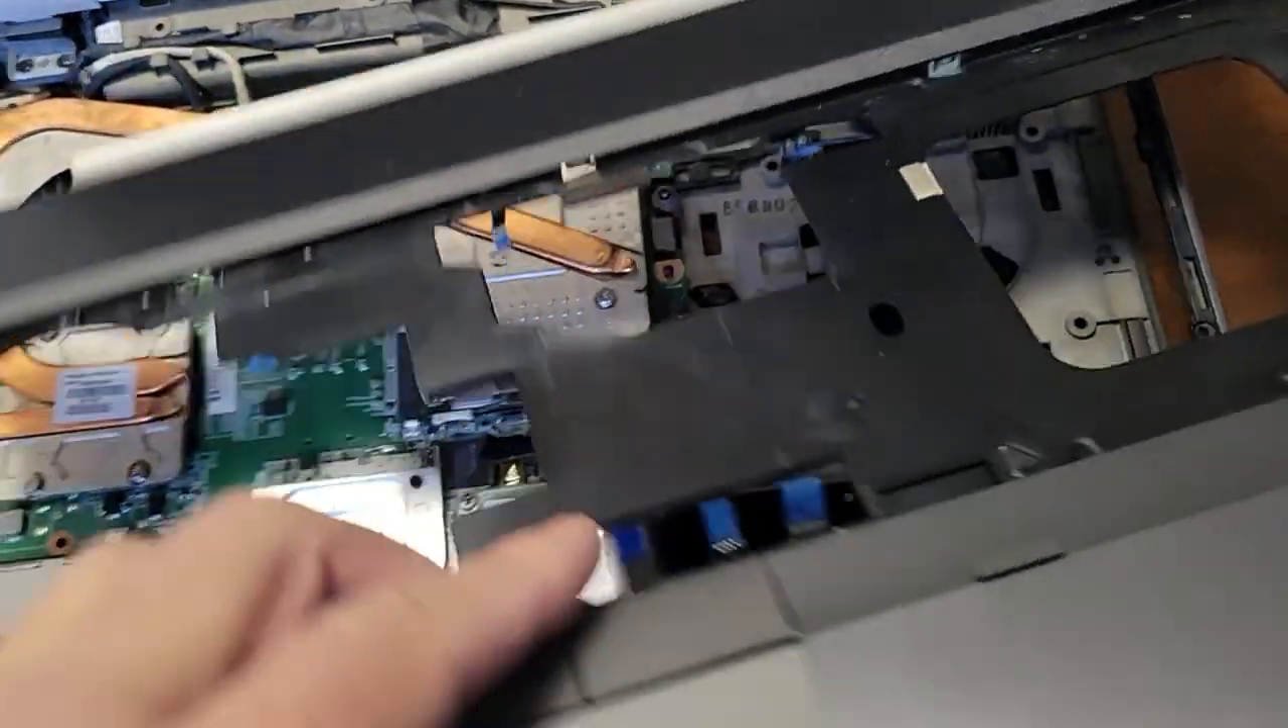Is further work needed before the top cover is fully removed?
Yes.